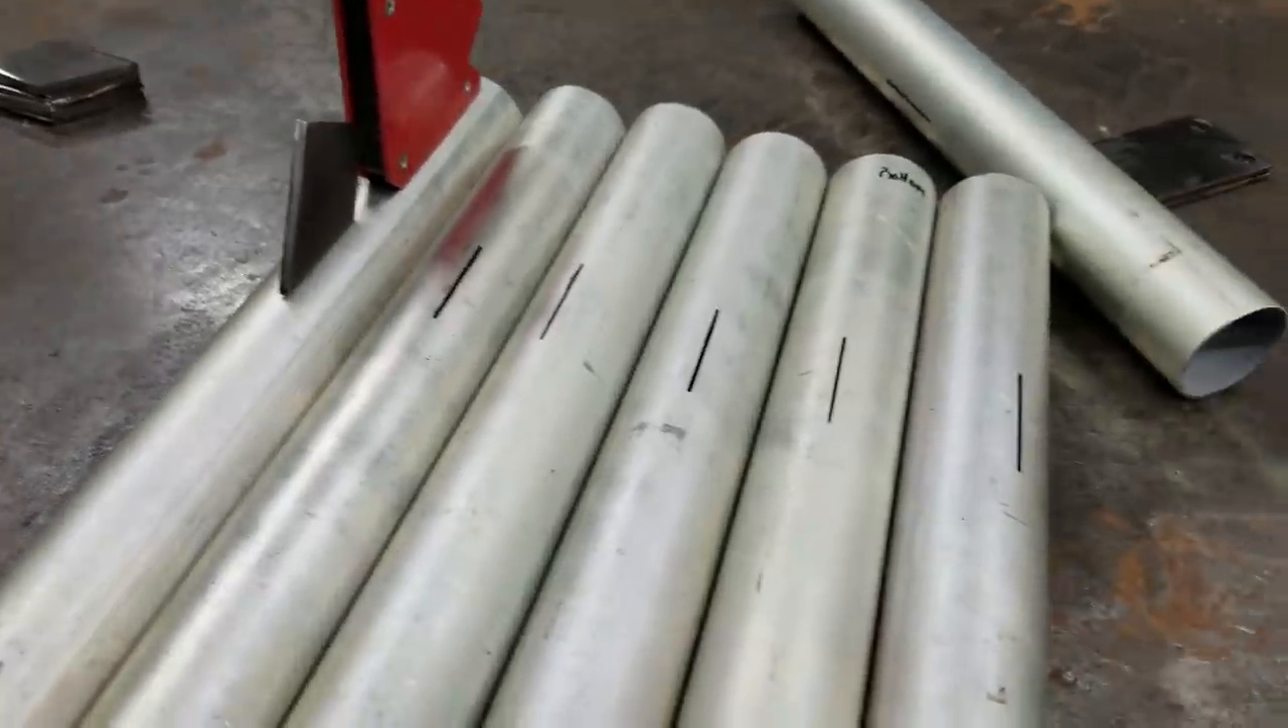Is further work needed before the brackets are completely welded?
Yes.